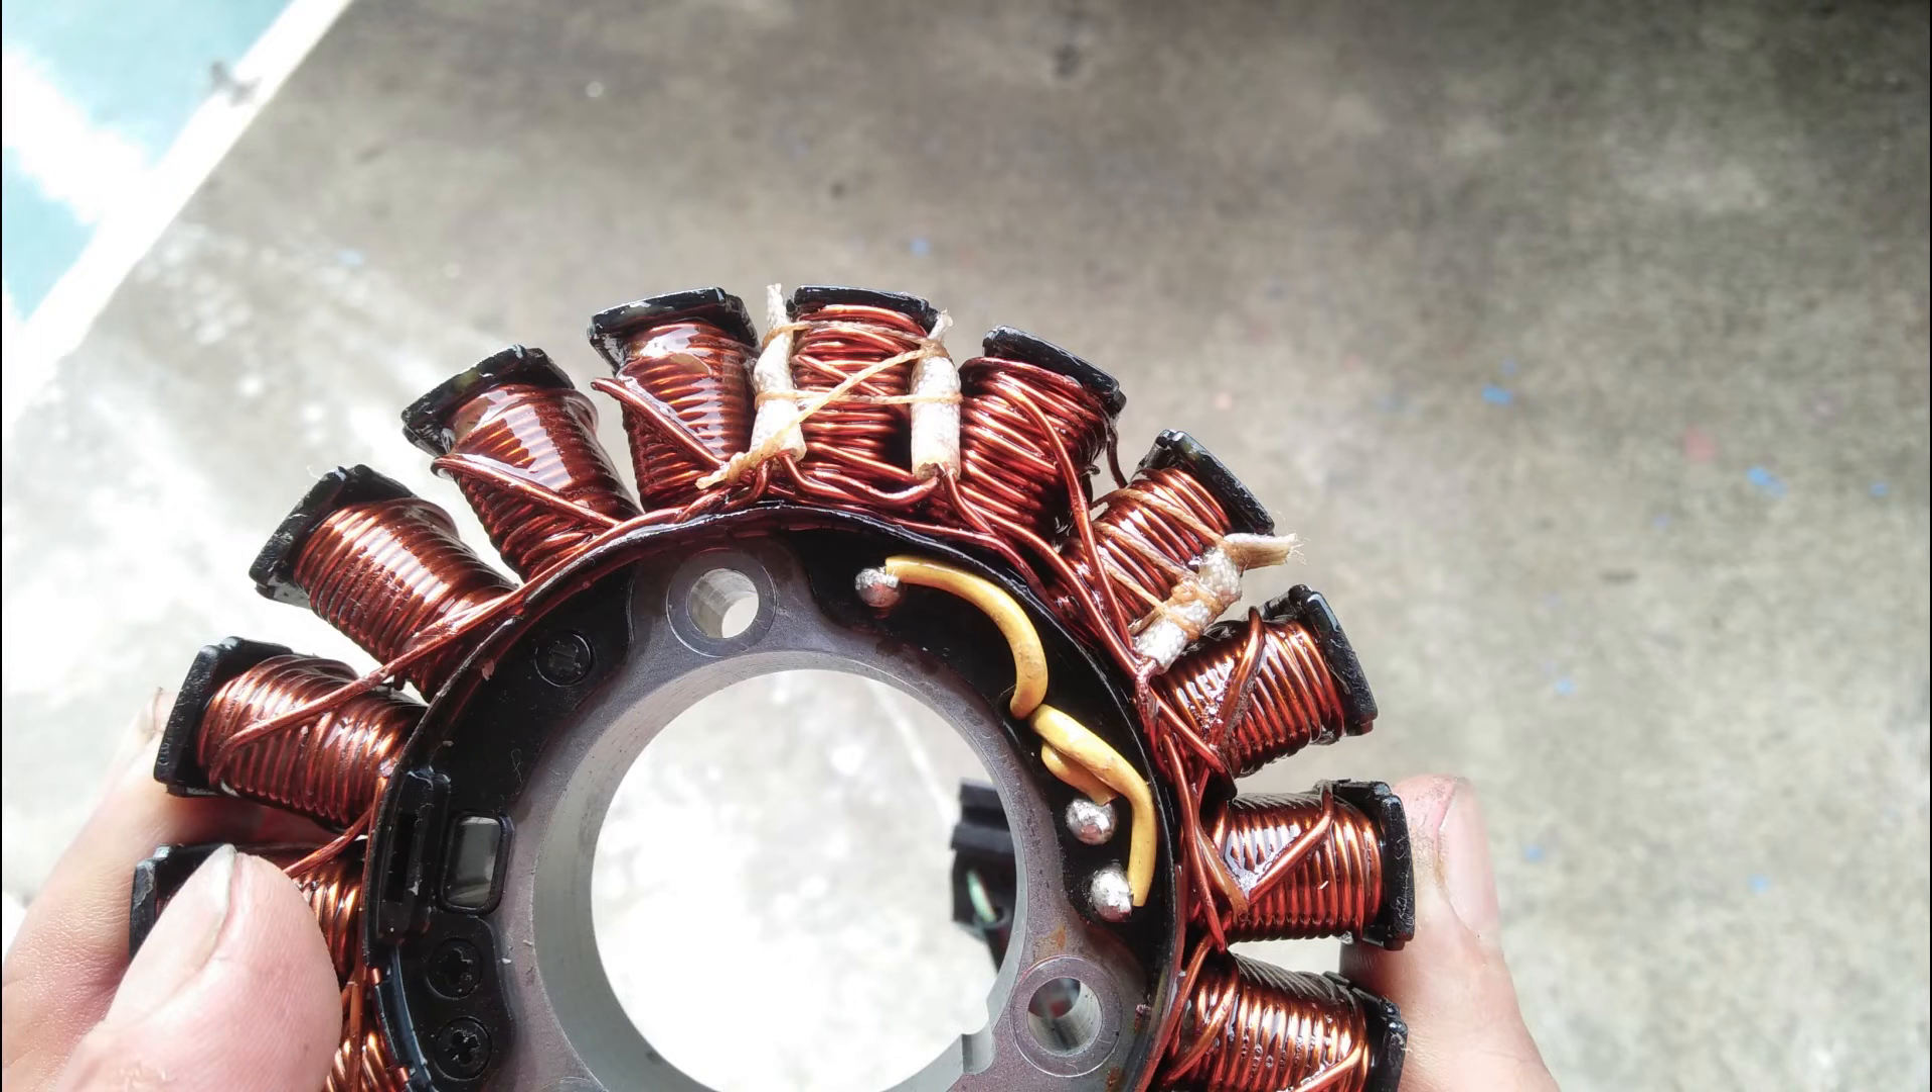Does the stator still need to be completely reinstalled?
Yes.